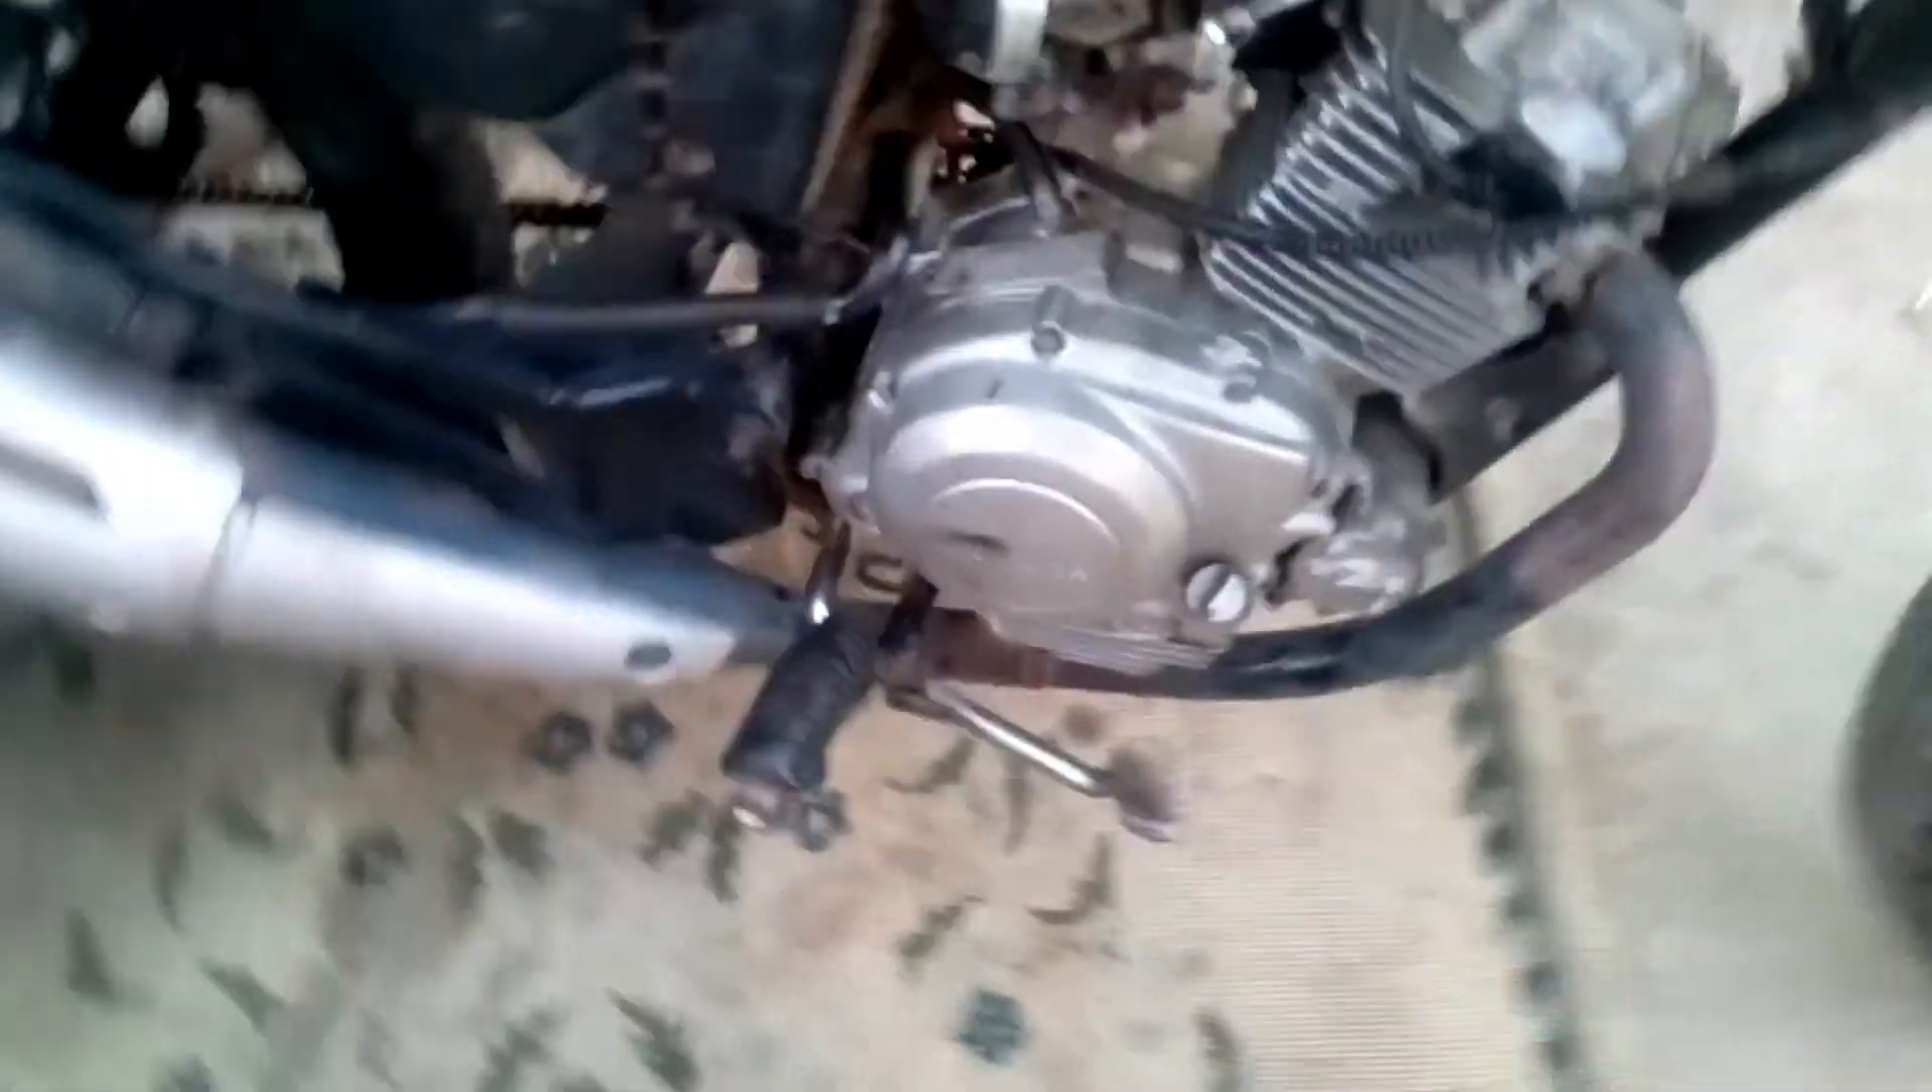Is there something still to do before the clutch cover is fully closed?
No.